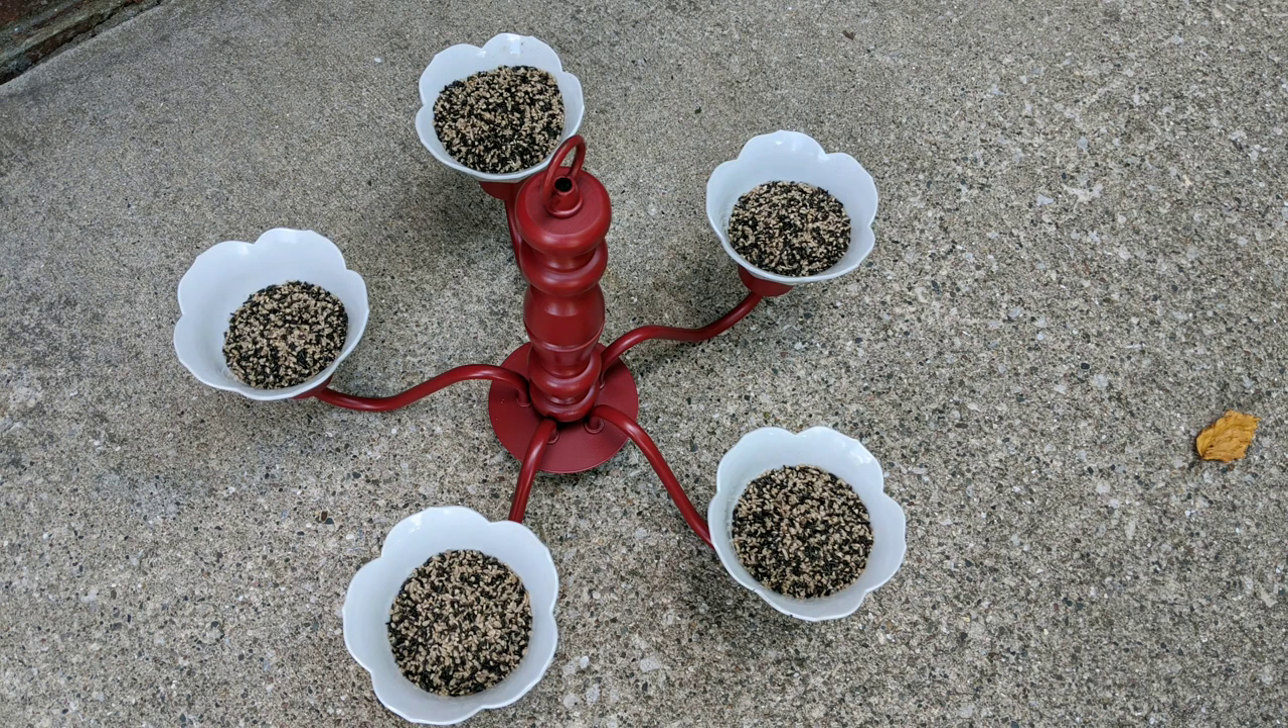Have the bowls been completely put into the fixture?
Yes.